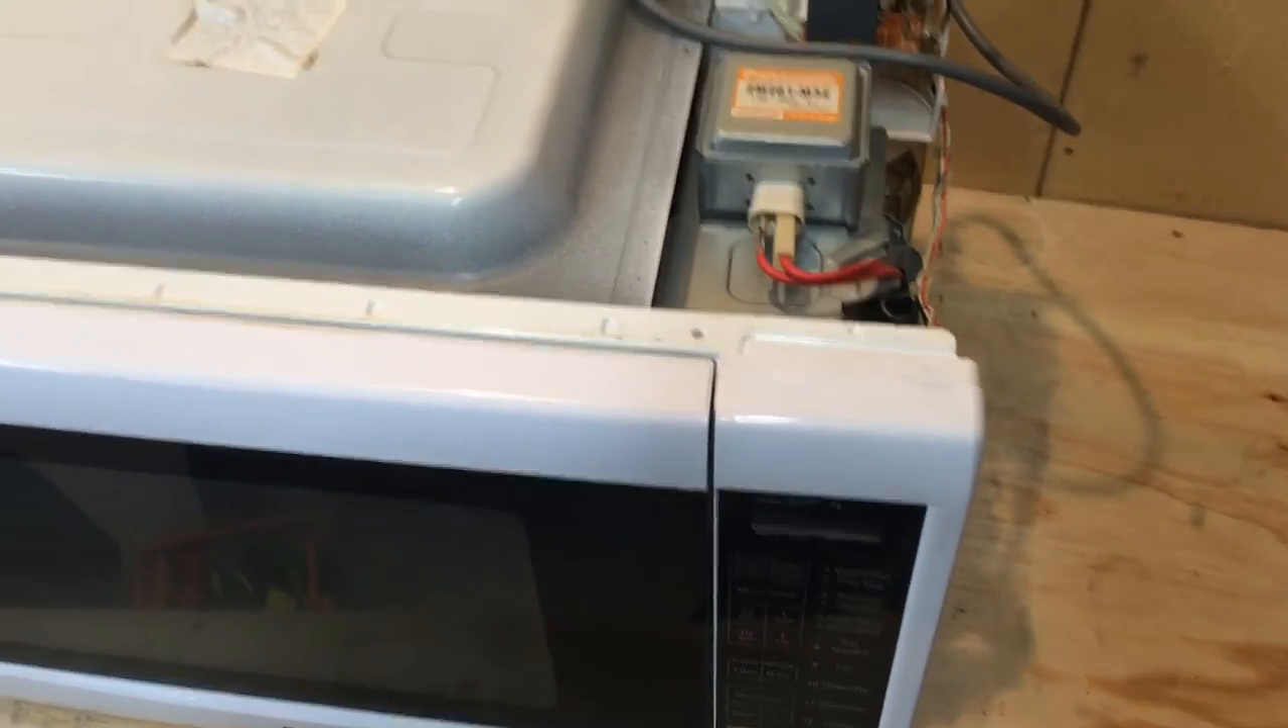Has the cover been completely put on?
No.